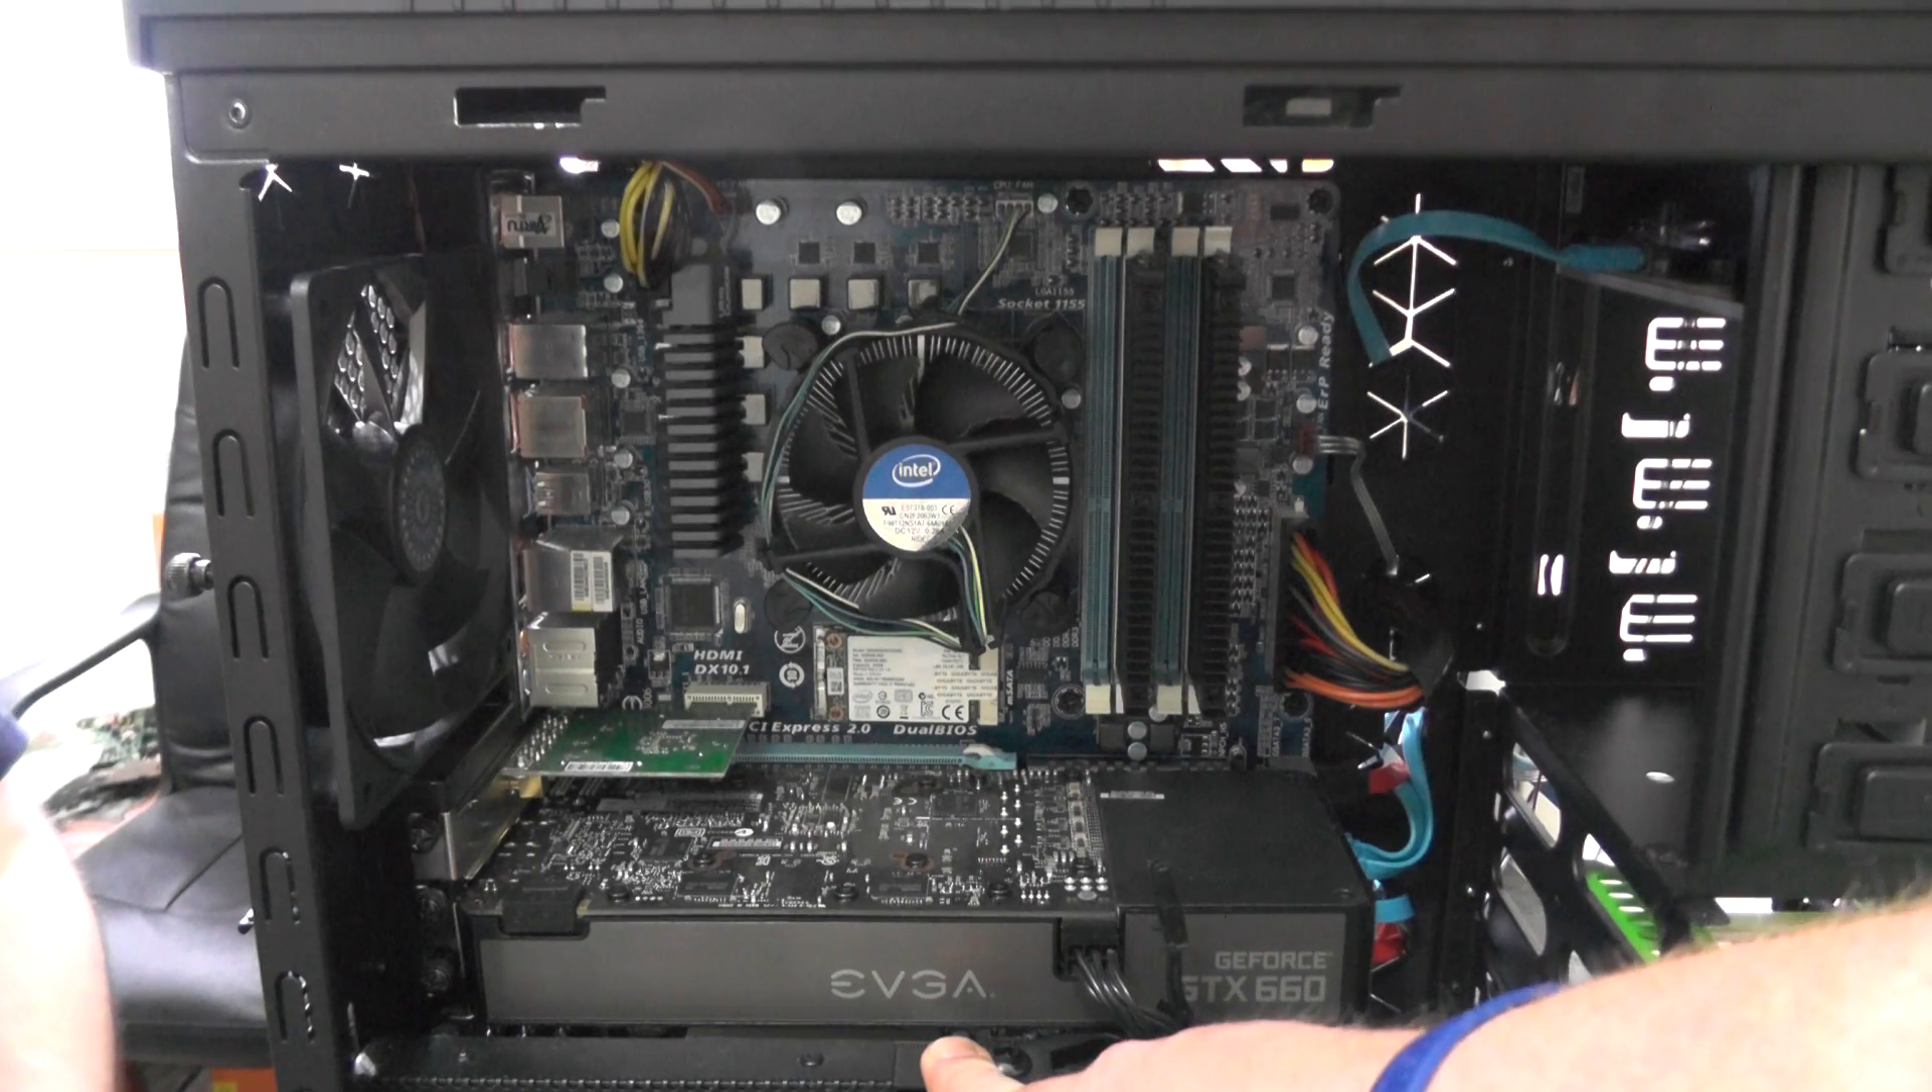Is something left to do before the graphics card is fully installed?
No.